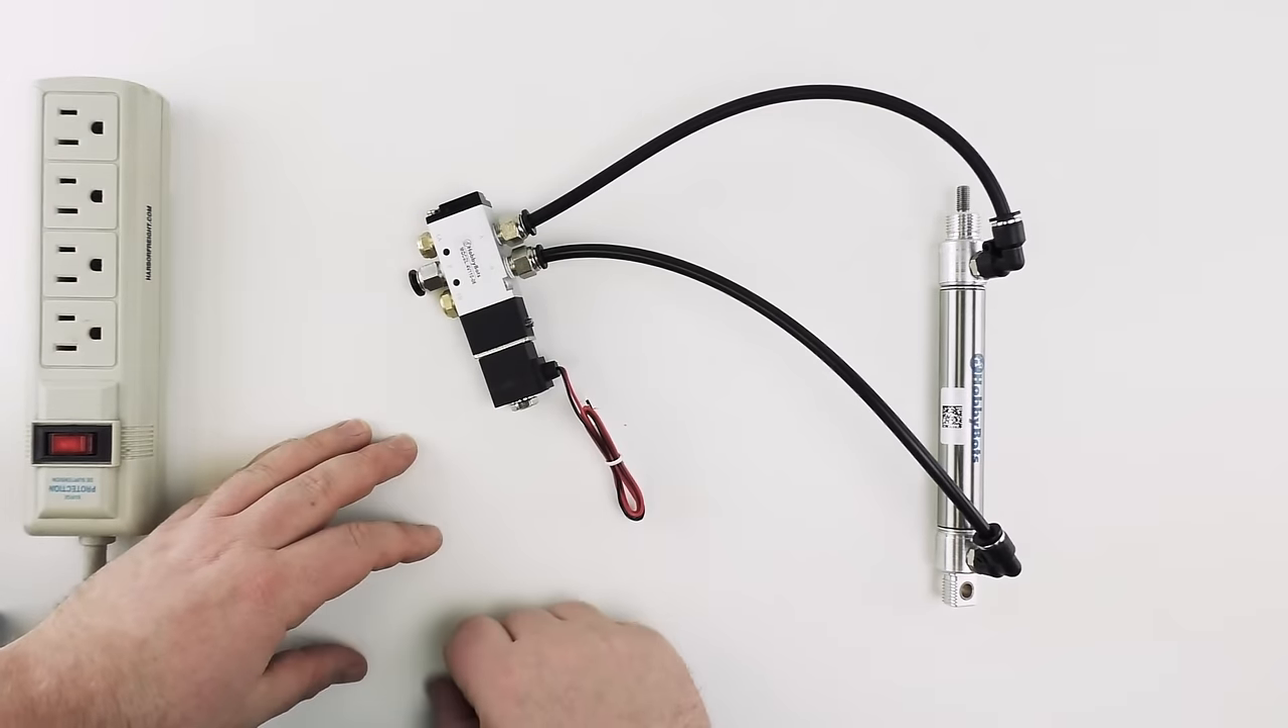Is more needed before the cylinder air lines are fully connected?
No.